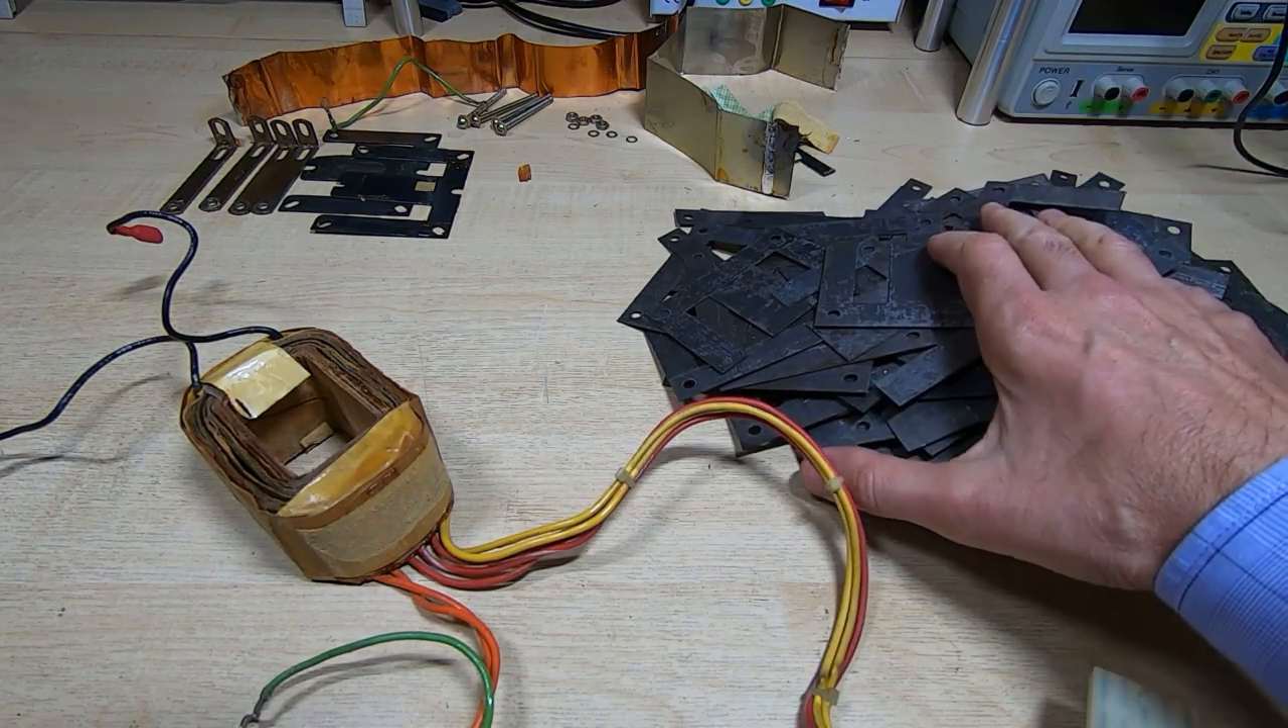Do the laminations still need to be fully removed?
No.